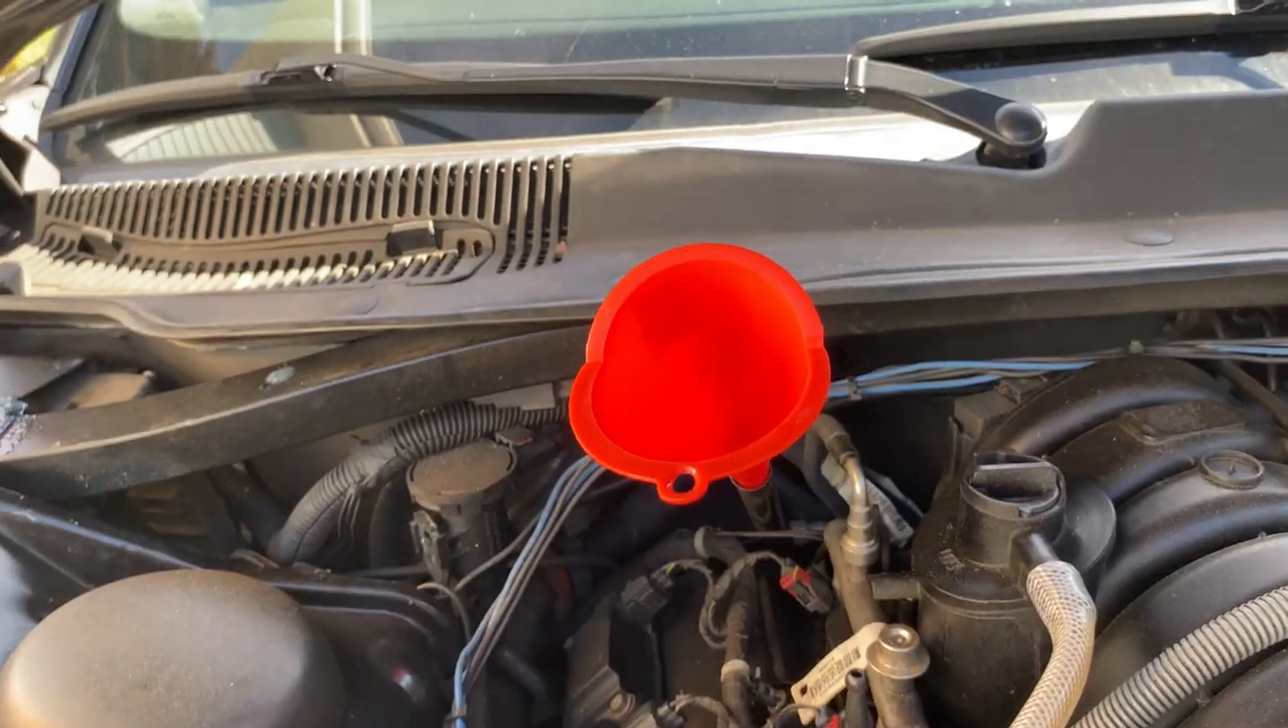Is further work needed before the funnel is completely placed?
No.